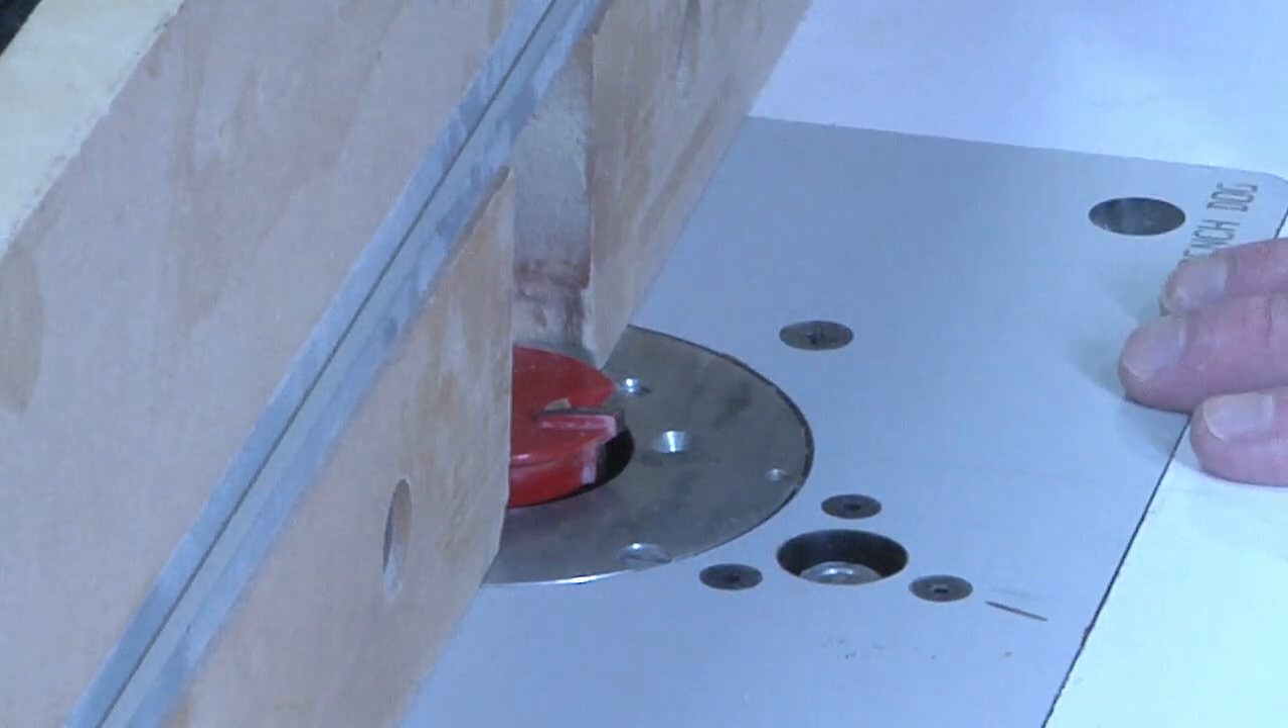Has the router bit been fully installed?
Yes.